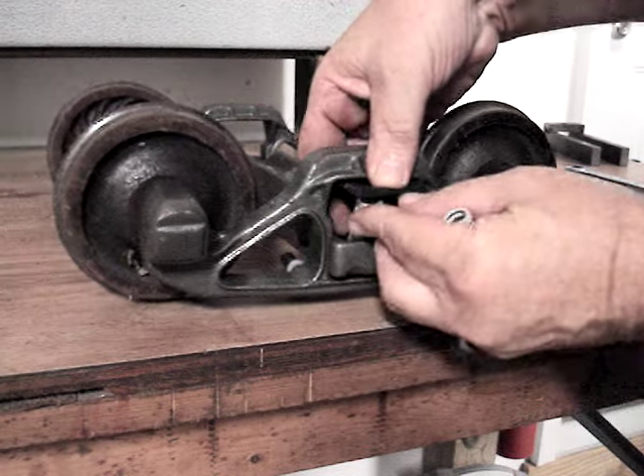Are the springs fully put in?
No.